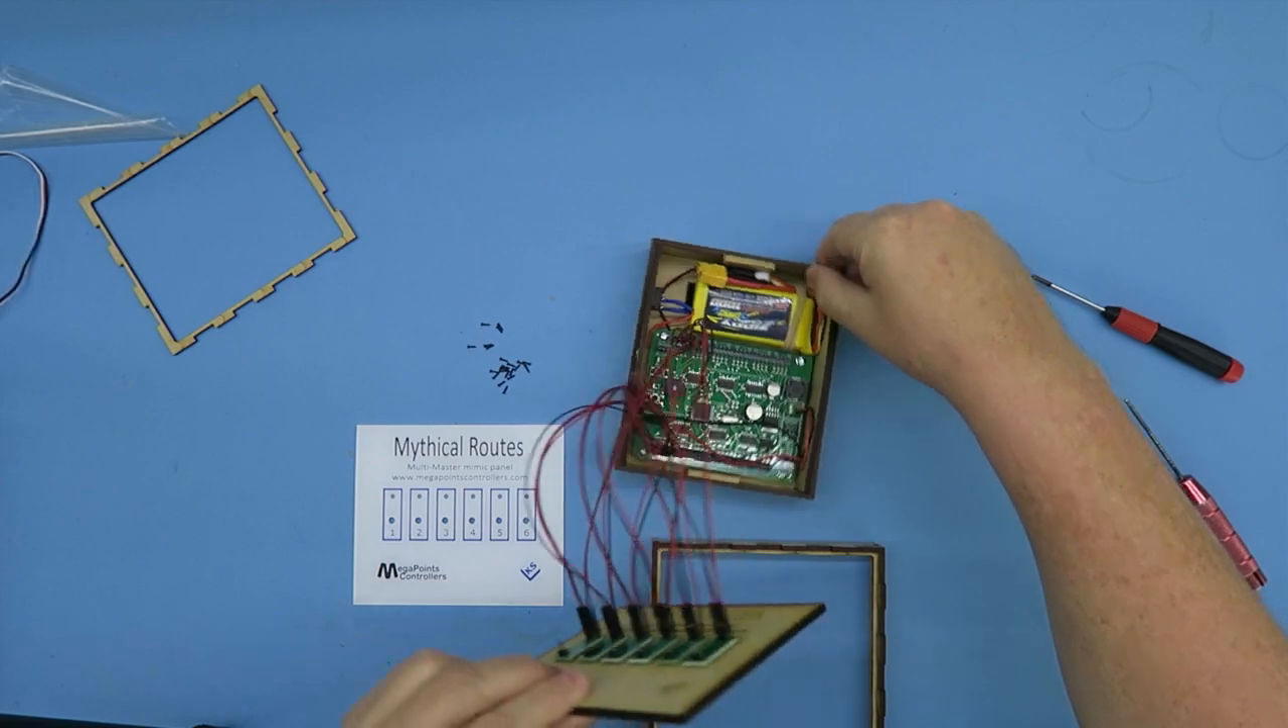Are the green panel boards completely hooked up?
Yes.